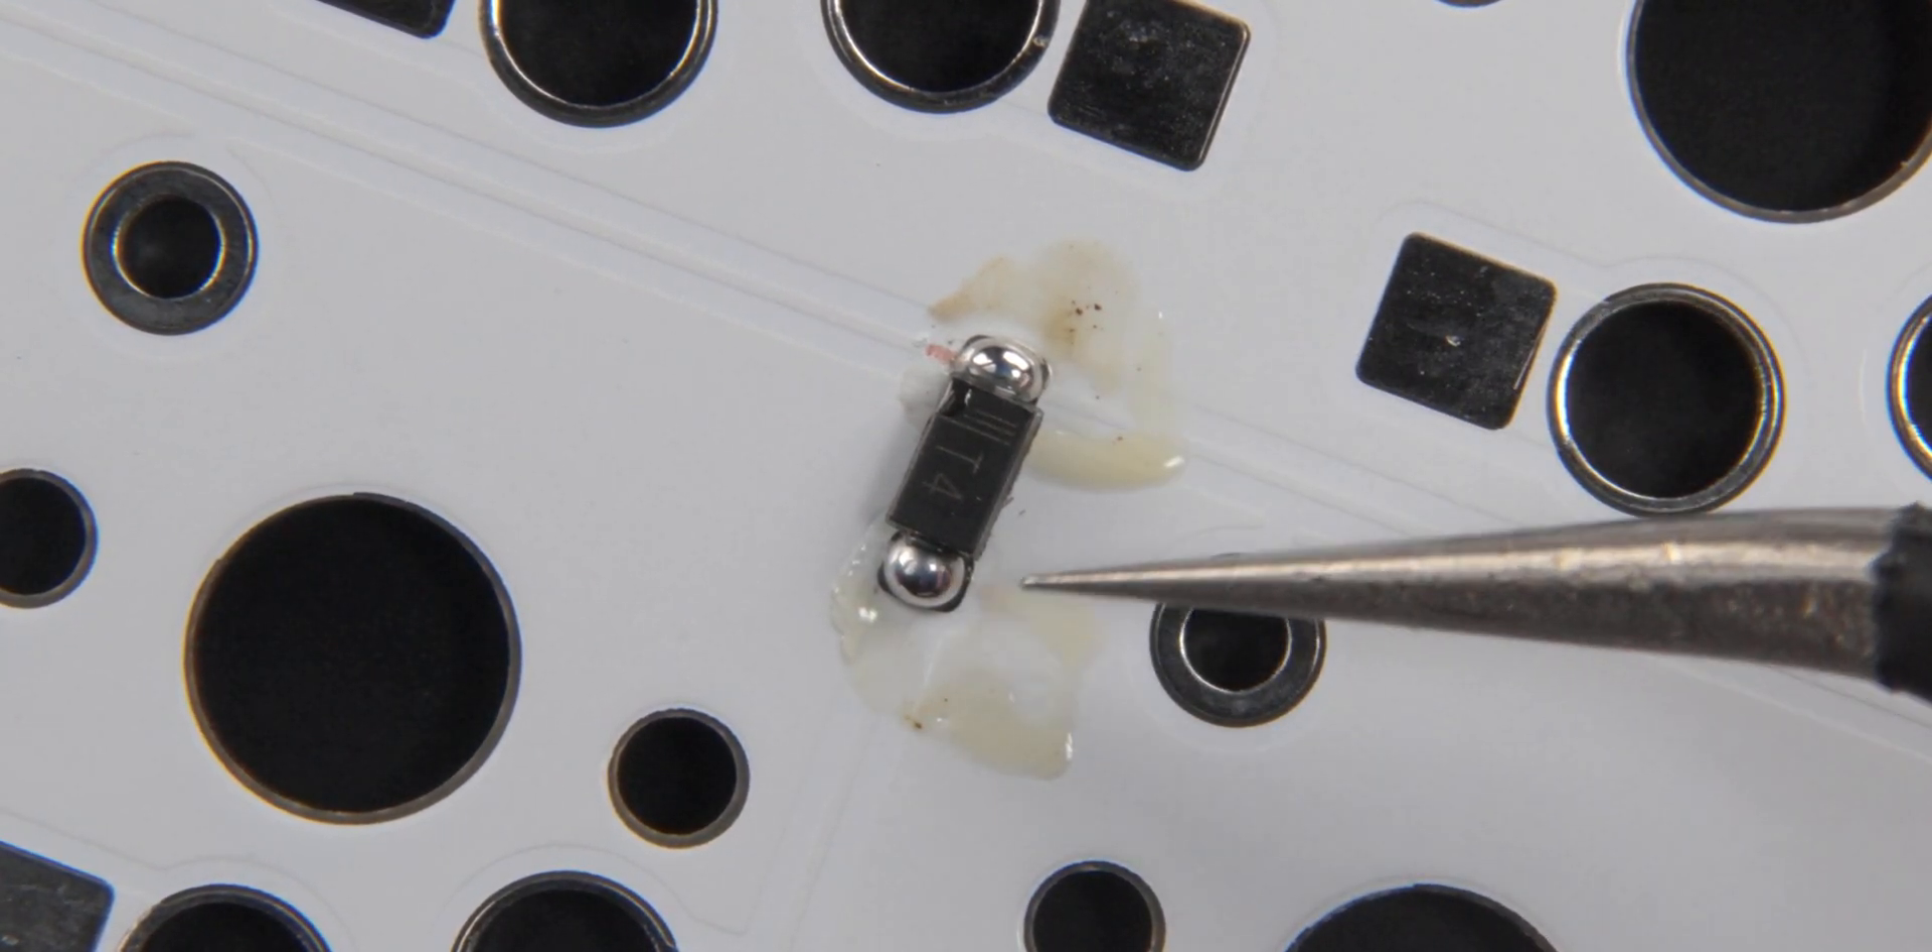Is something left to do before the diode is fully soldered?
No.